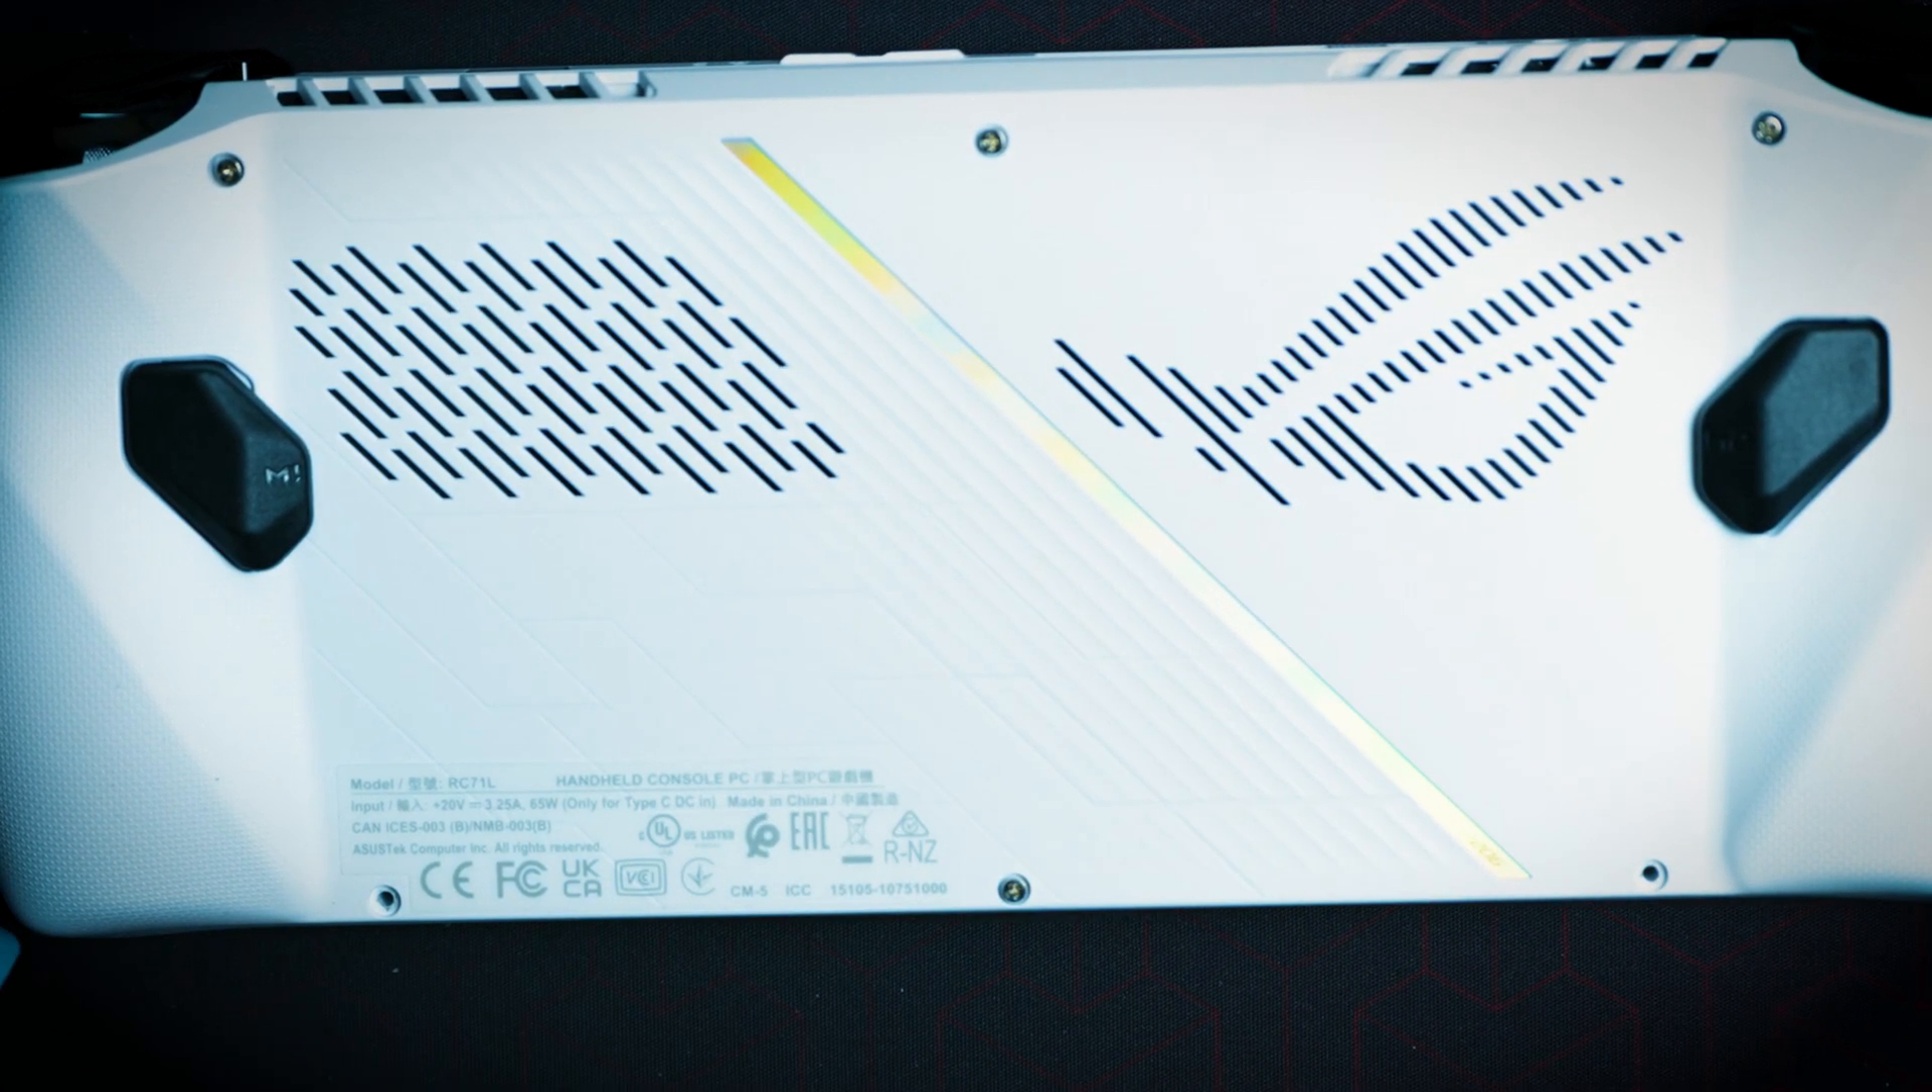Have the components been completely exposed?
No.